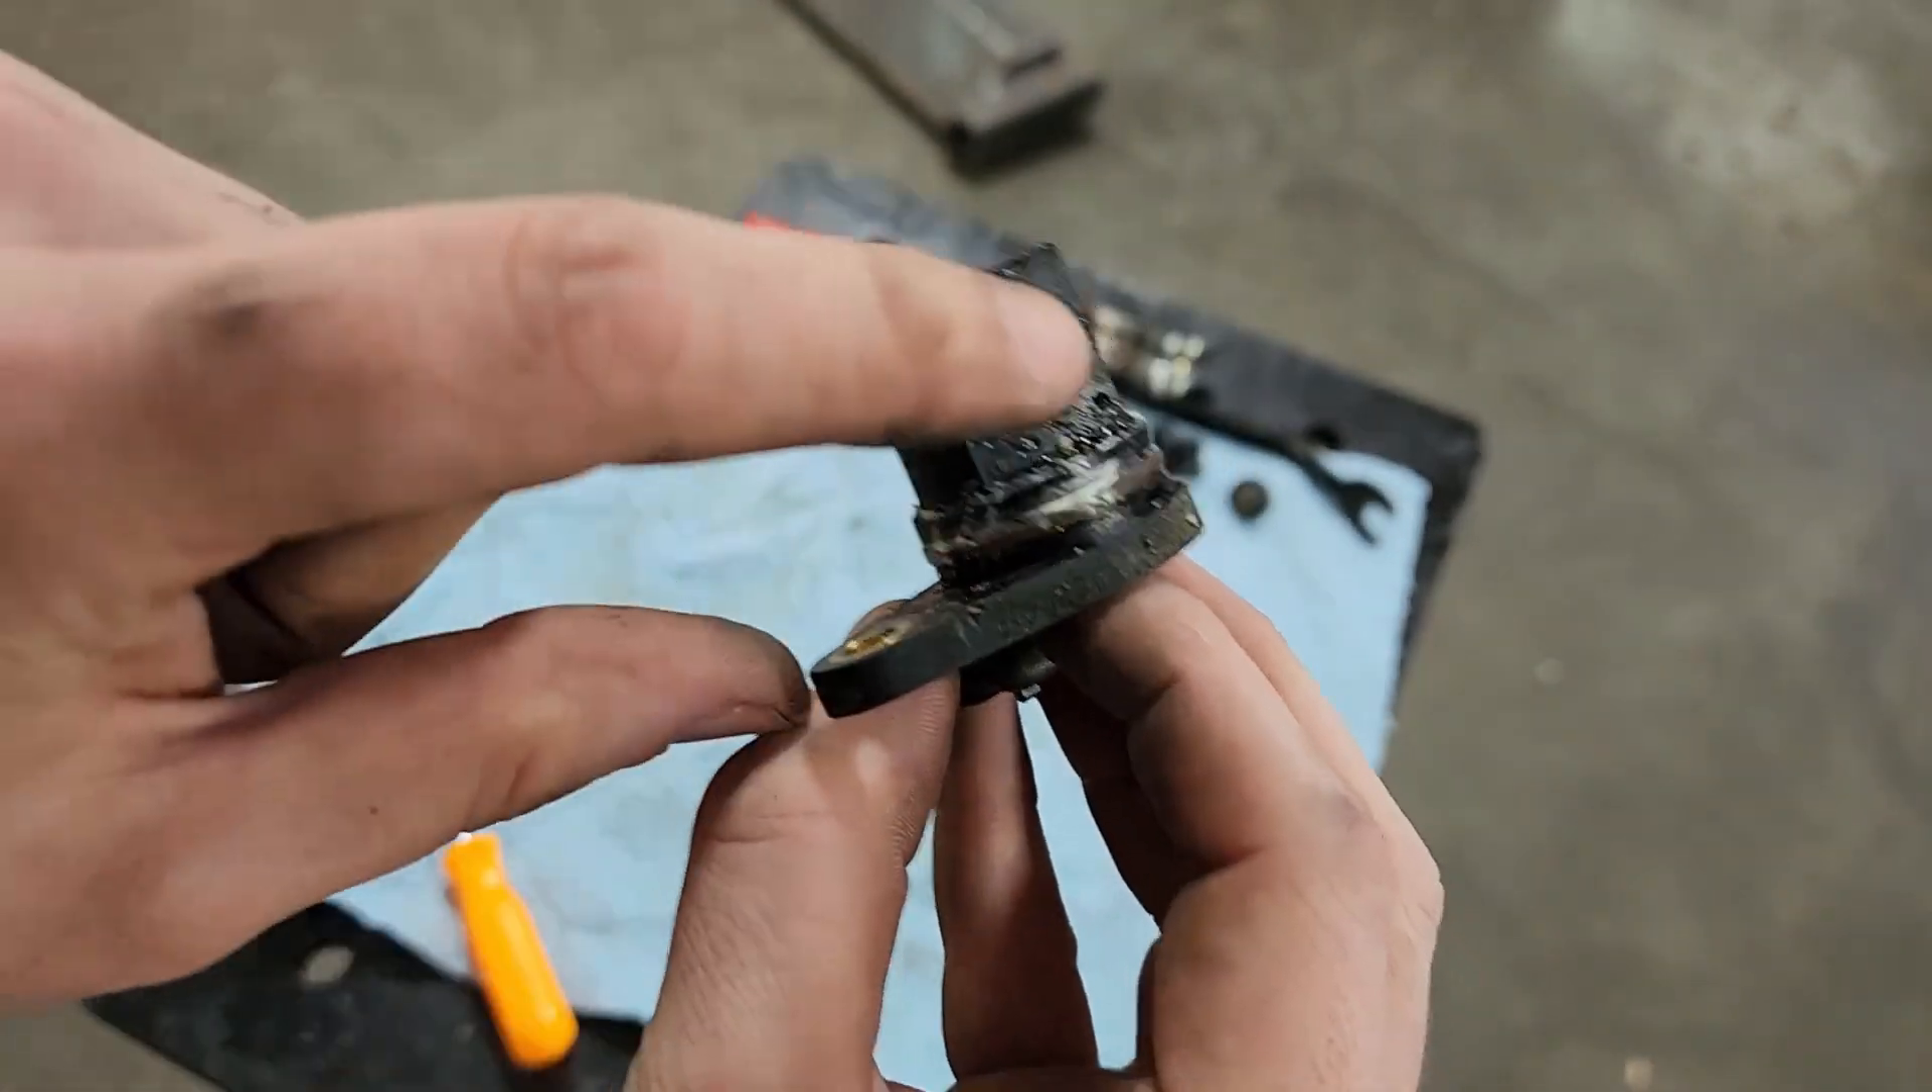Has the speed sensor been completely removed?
Yes.